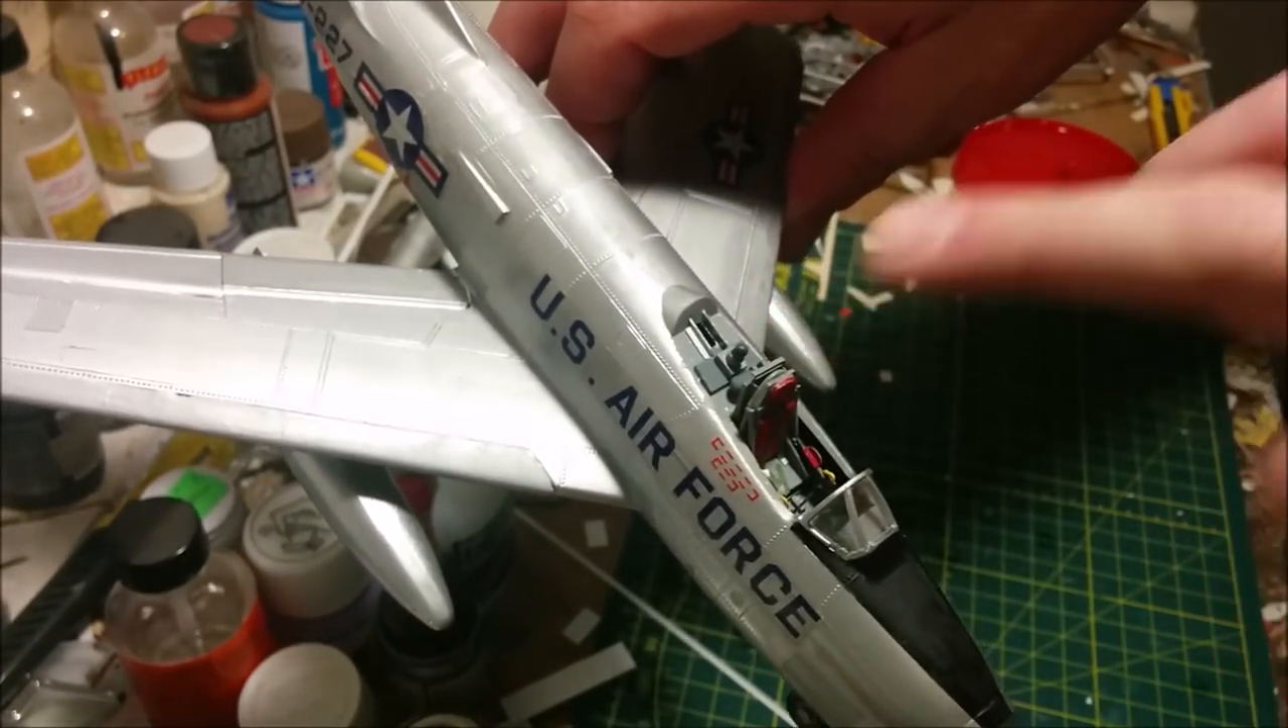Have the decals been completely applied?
Yes.